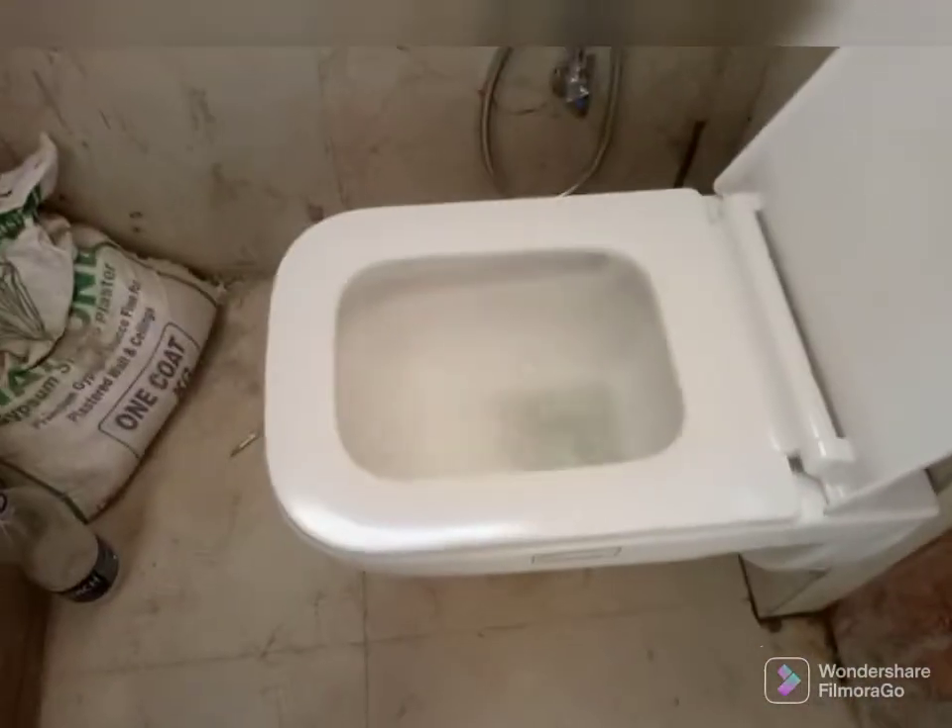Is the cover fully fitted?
Yes.